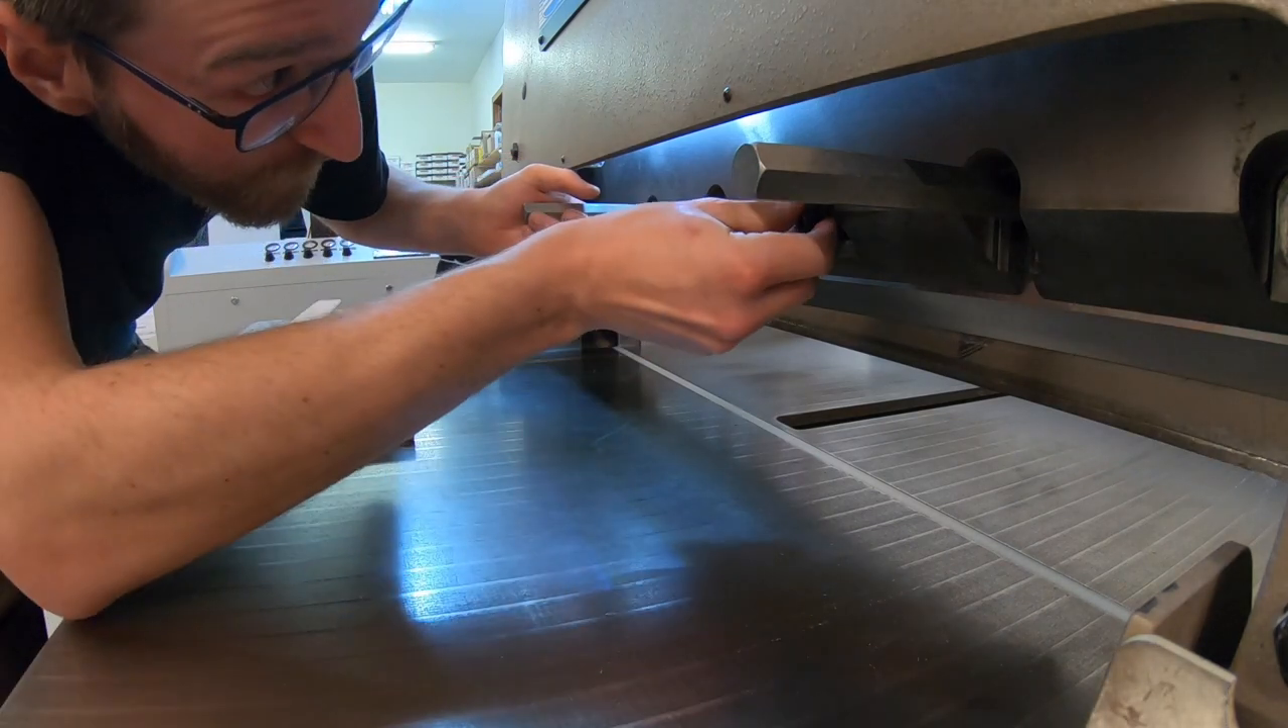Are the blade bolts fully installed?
No.